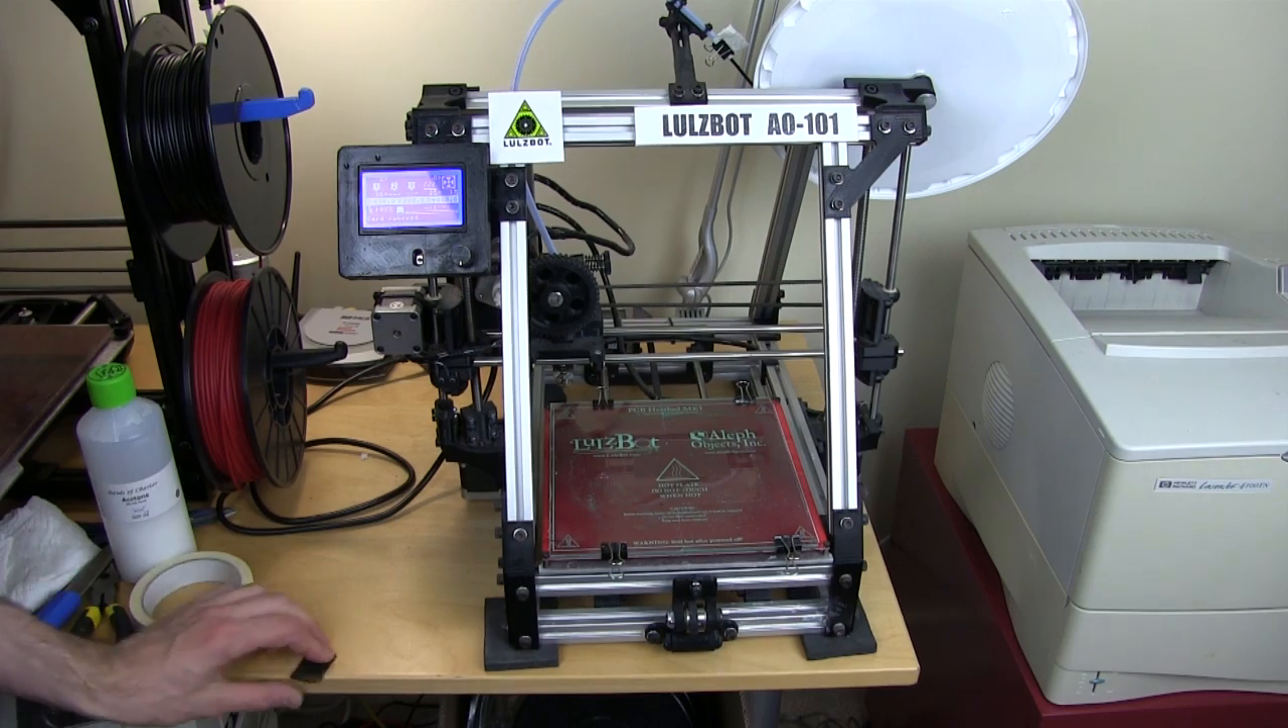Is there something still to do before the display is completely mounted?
No.